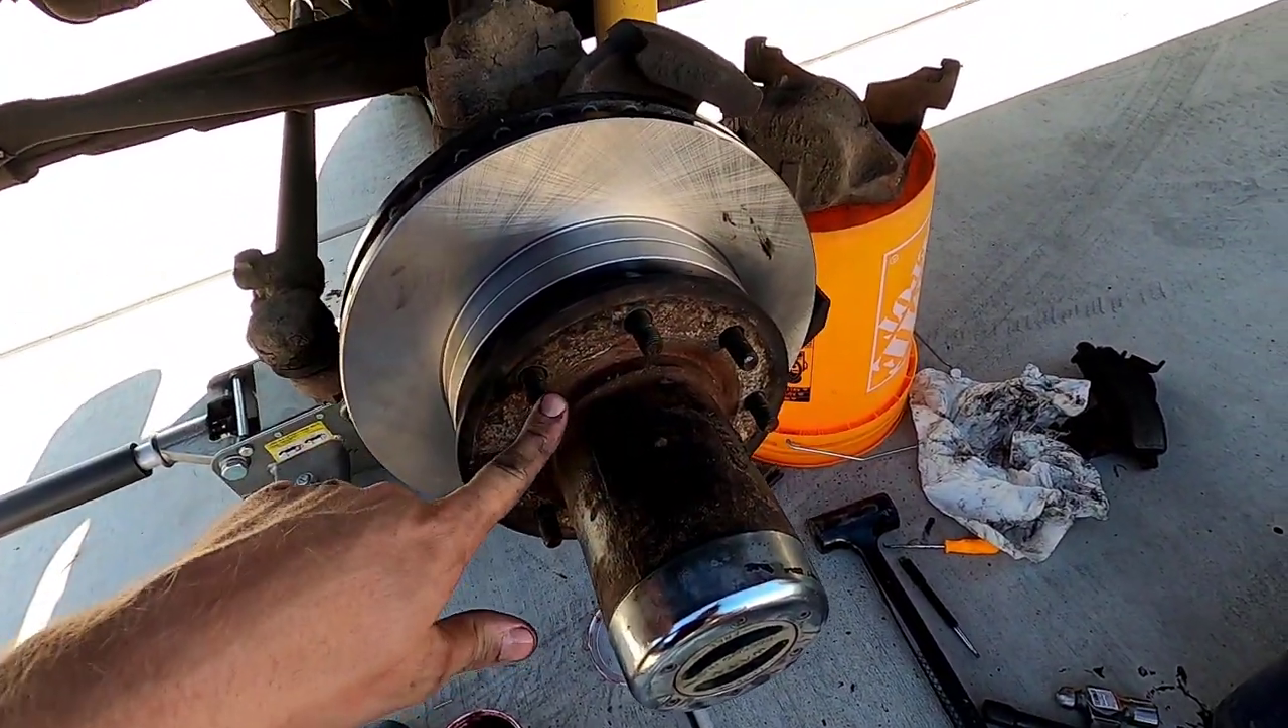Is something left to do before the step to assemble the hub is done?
No.